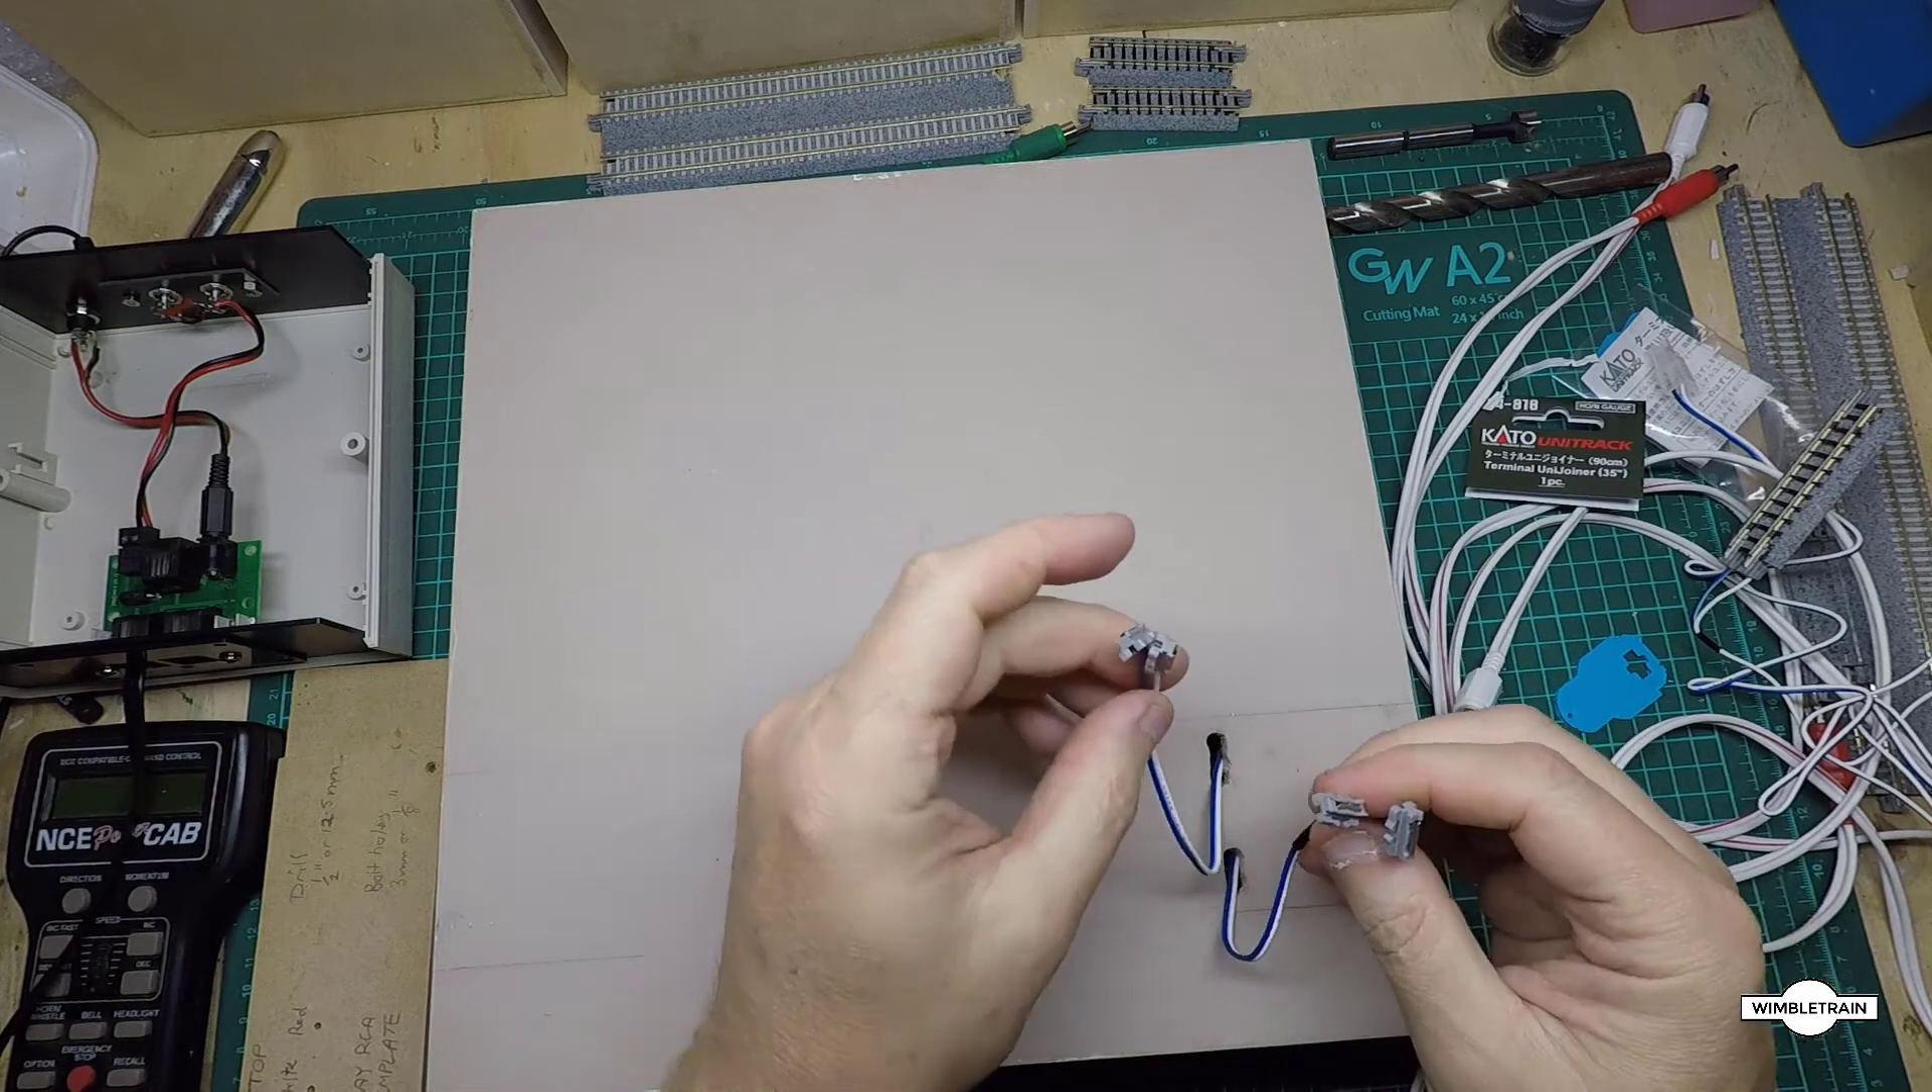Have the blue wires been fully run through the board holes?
Yes.